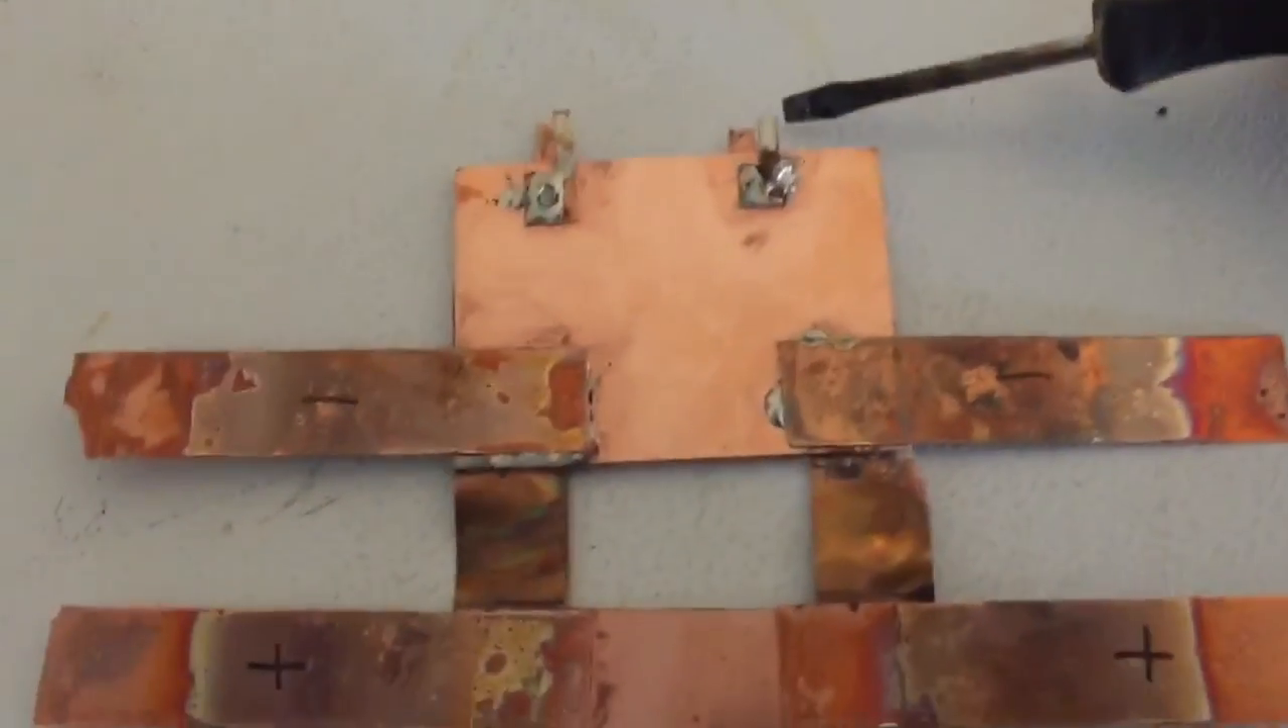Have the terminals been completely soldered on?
Yes.